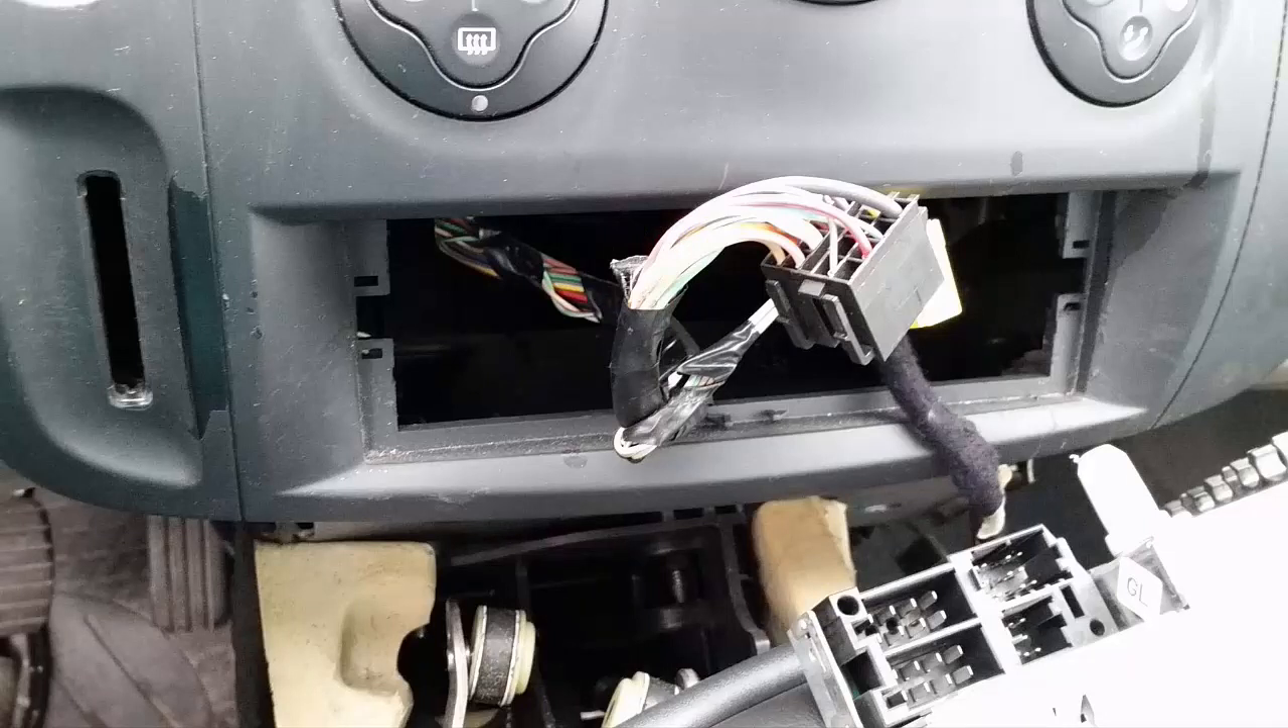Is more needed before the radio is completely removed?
No.